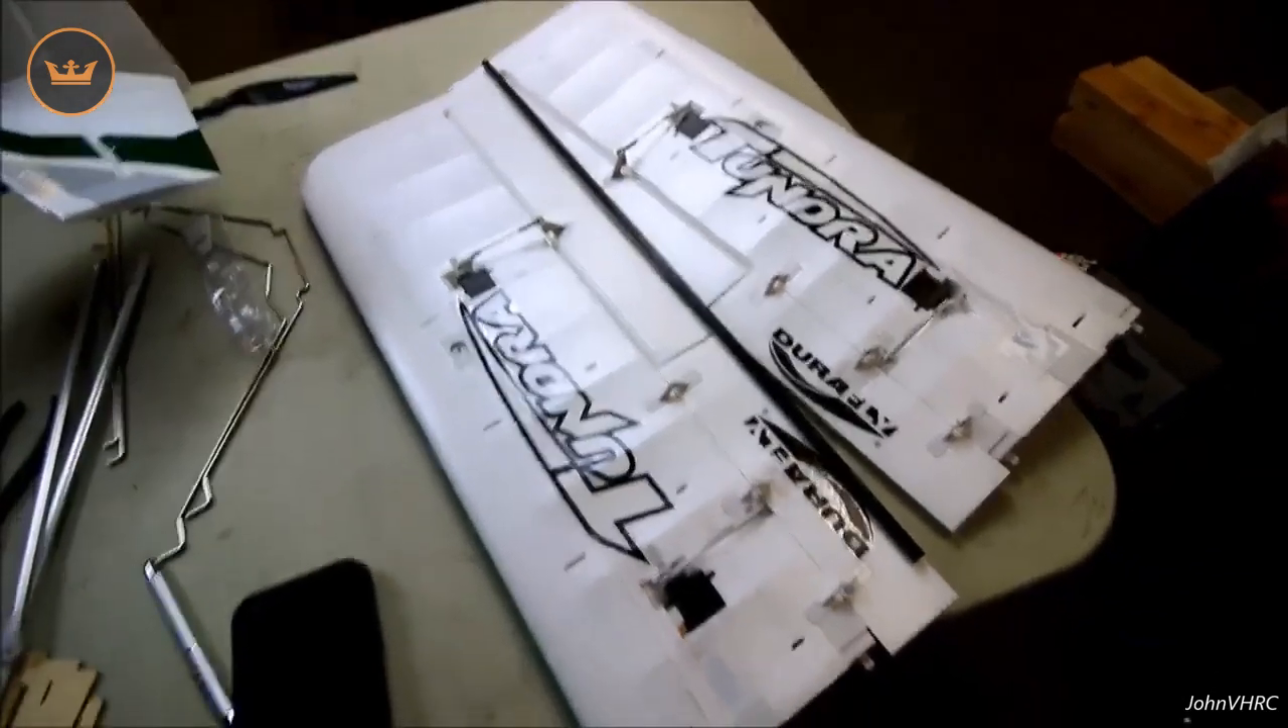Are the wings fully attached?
No.